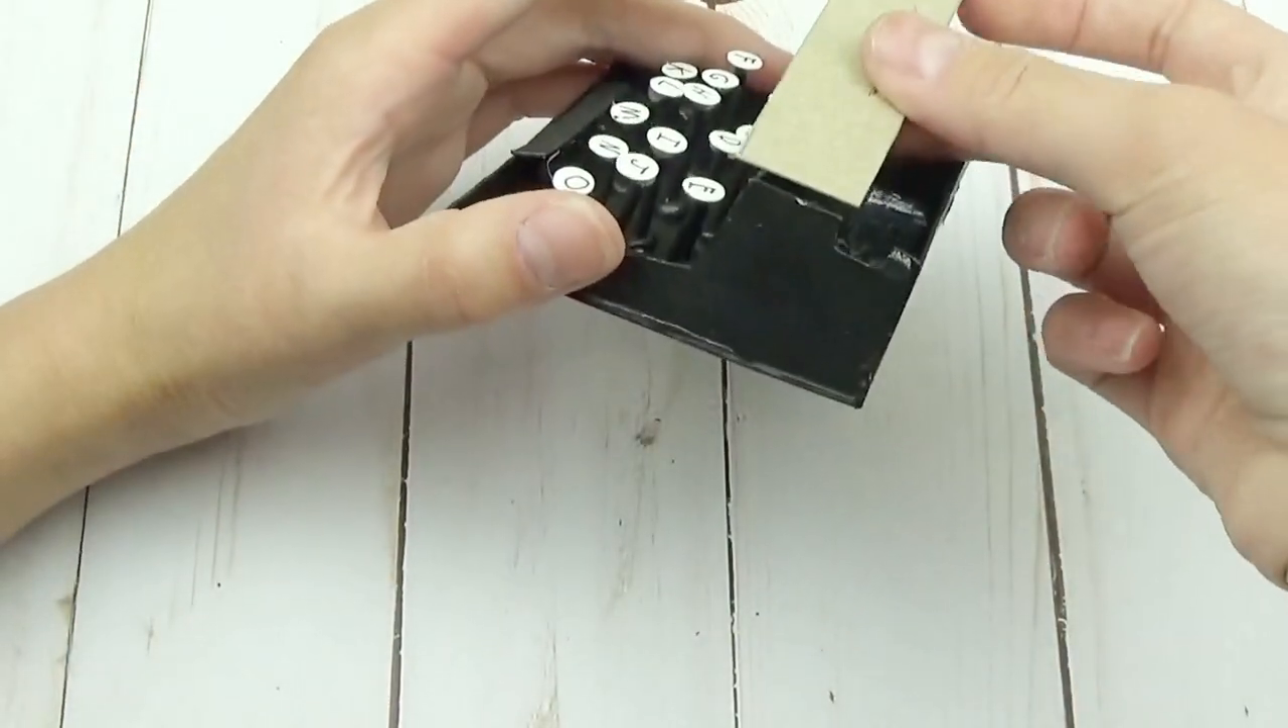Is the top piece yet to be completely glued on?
Yes.